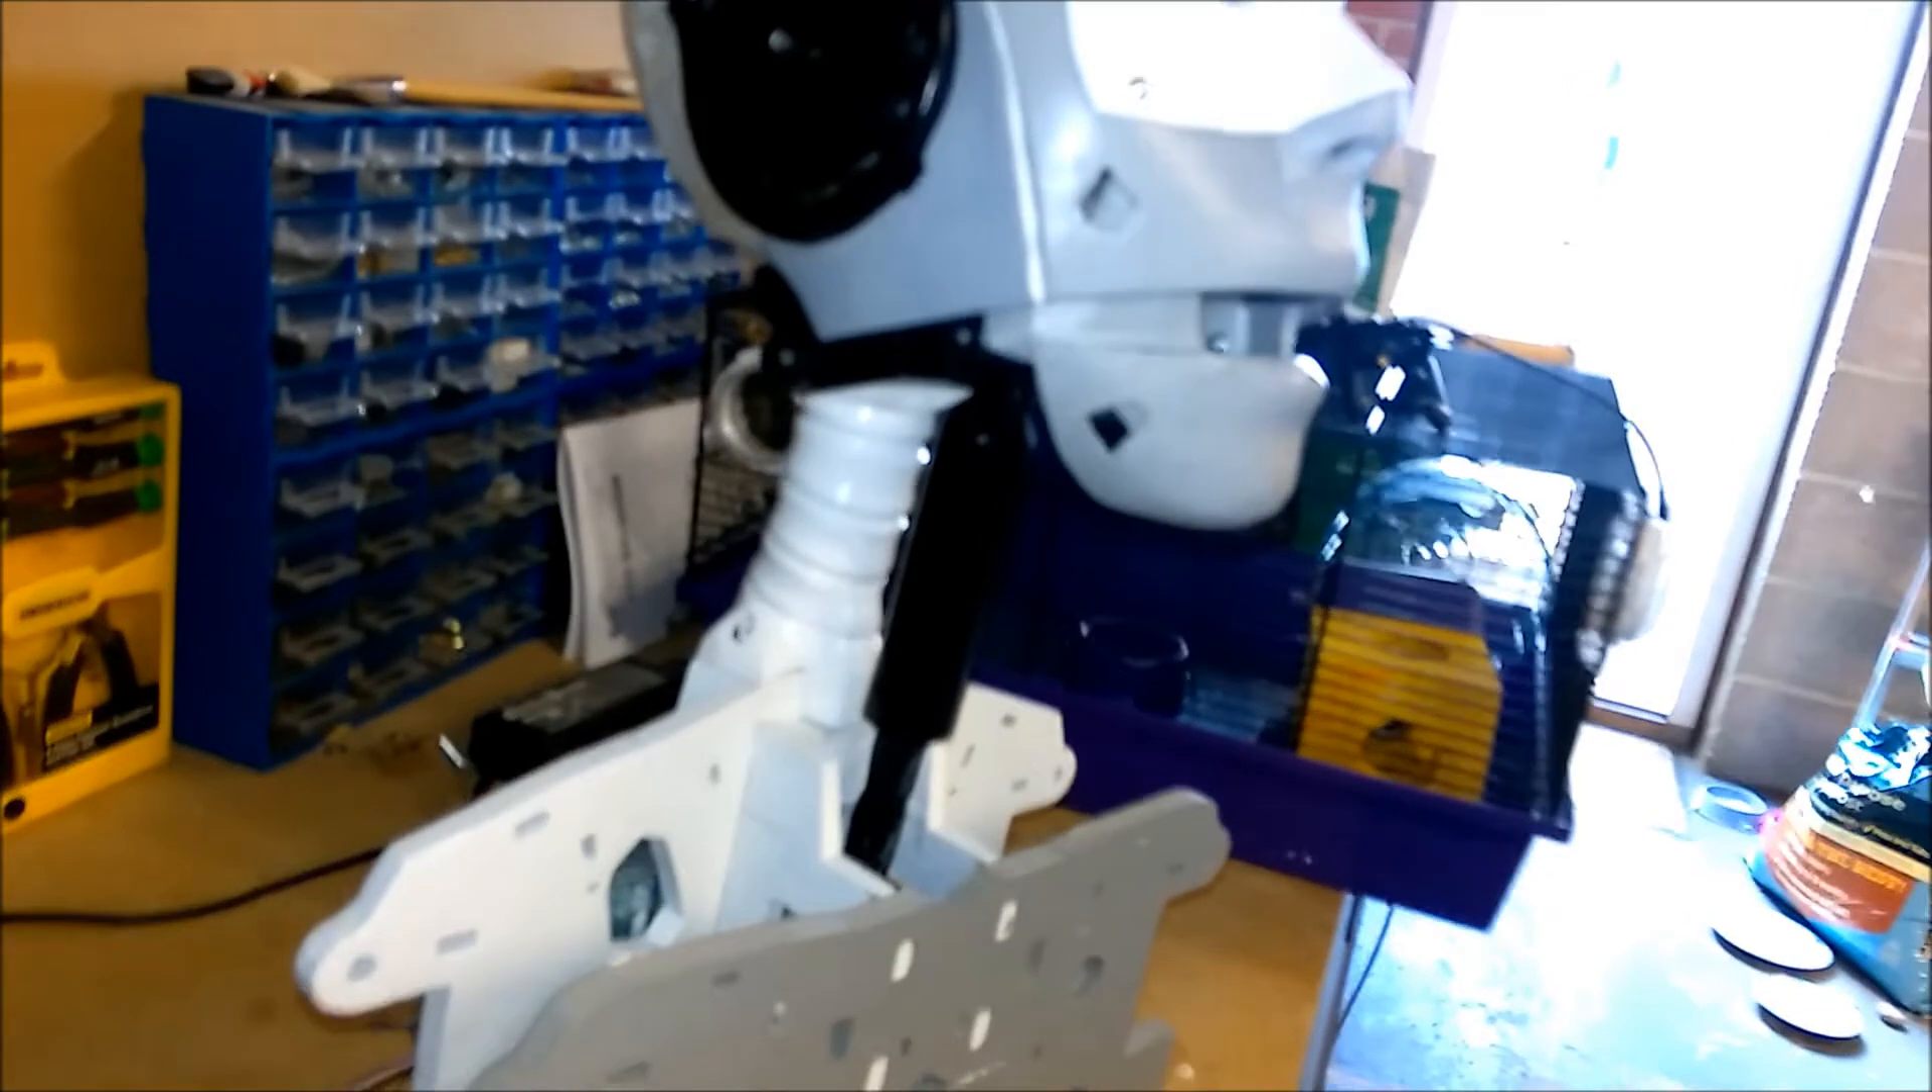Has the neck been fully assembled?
Yes.